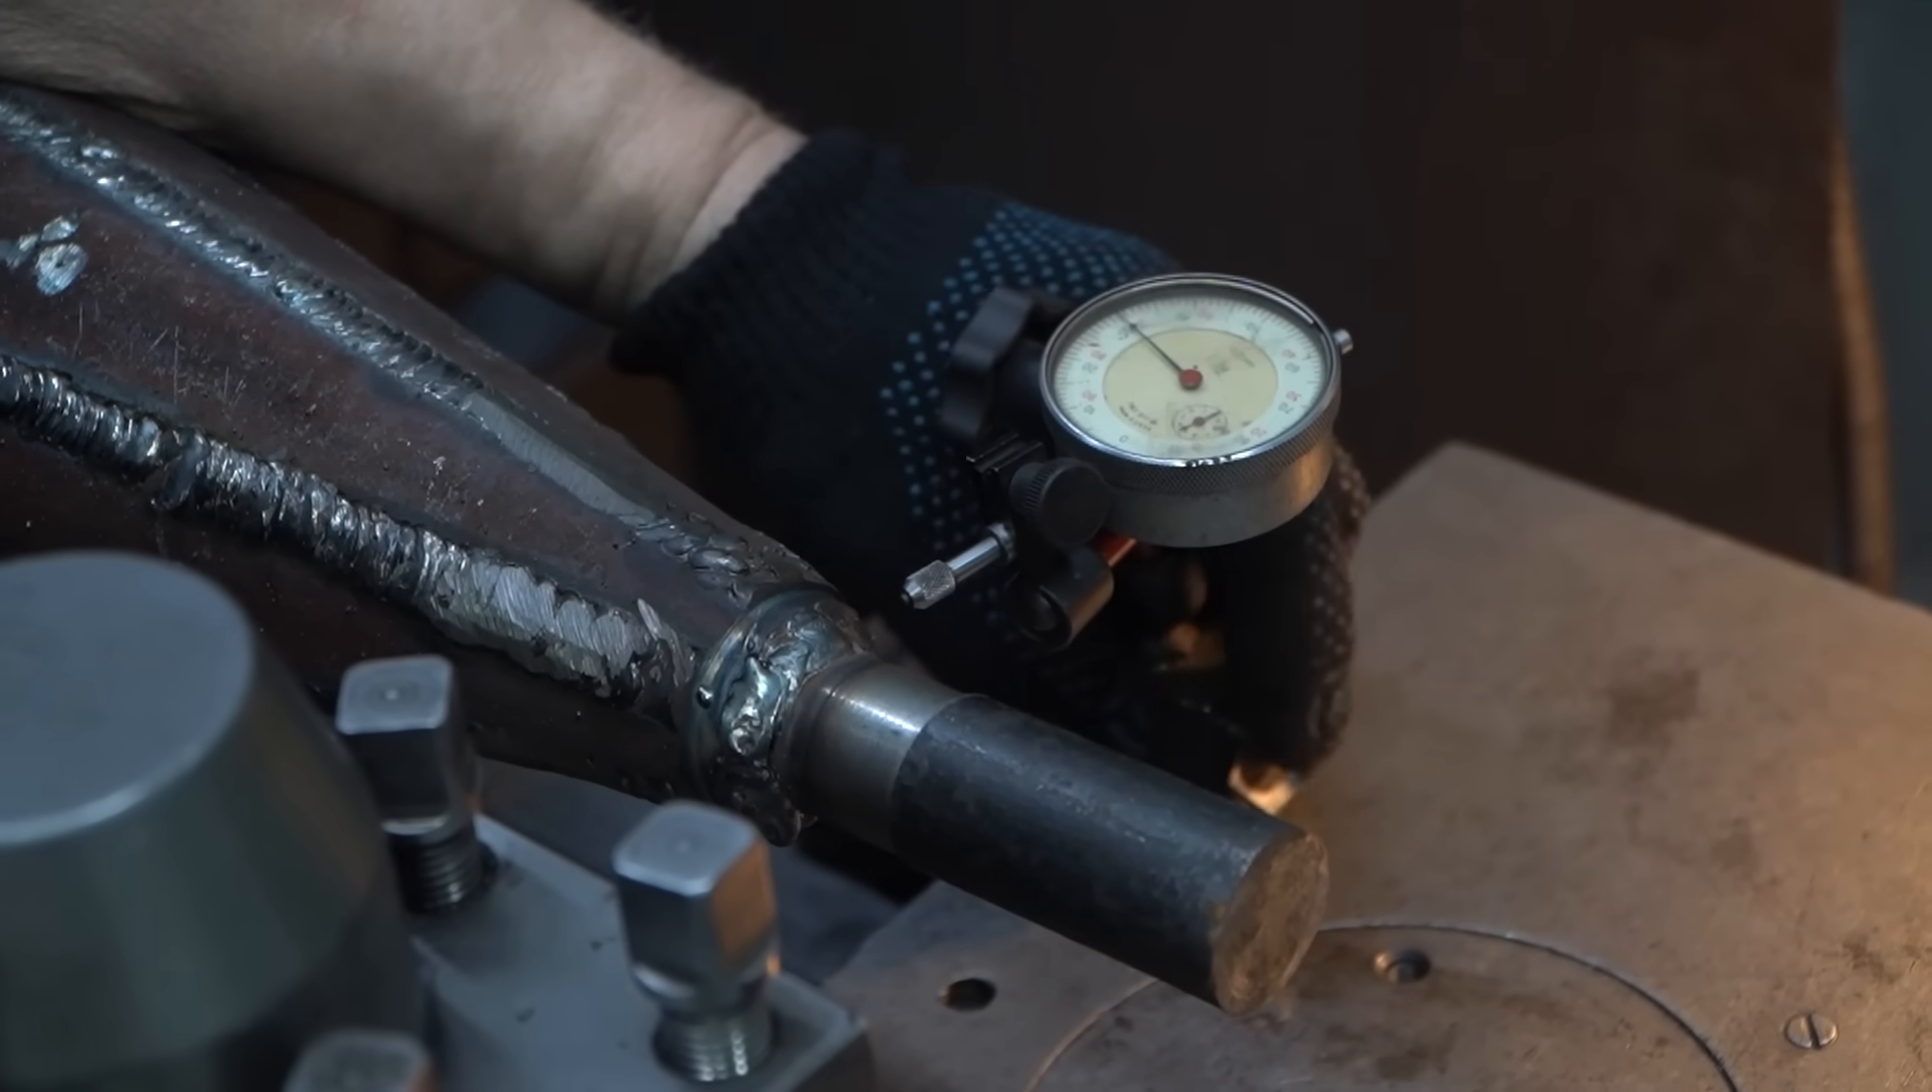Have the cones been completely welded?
Yes.